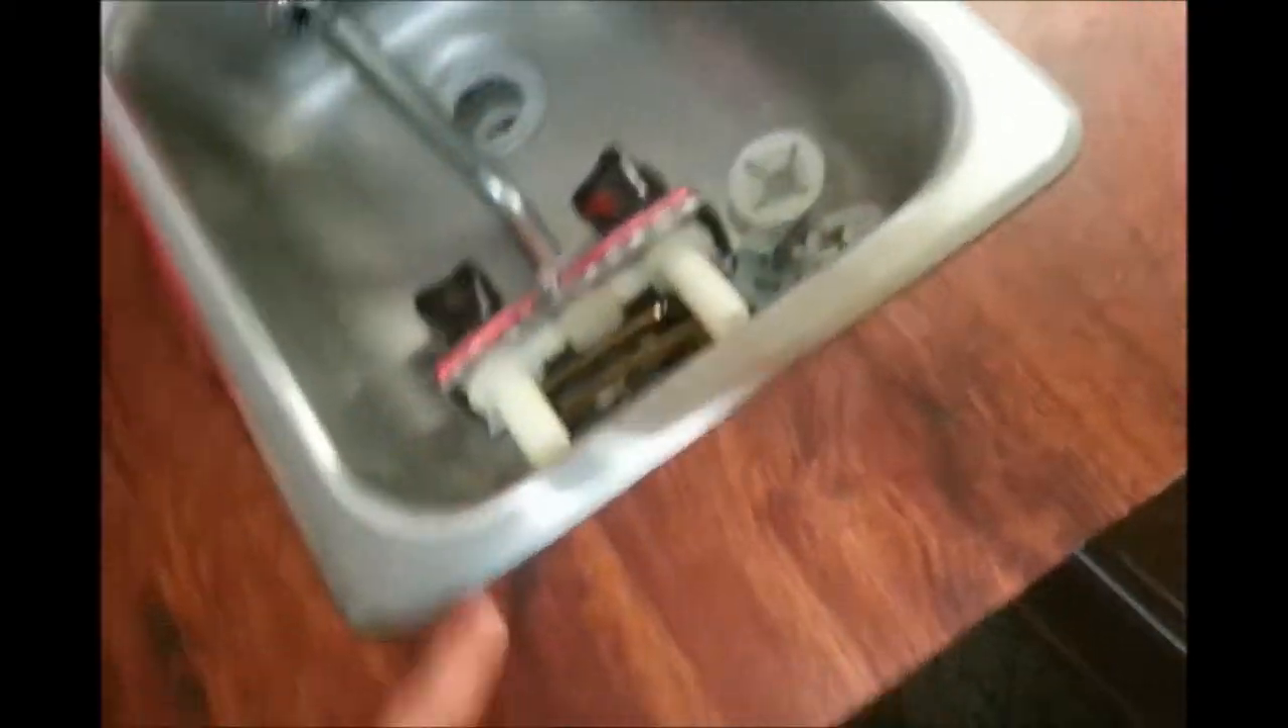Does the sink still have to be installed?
Yes.